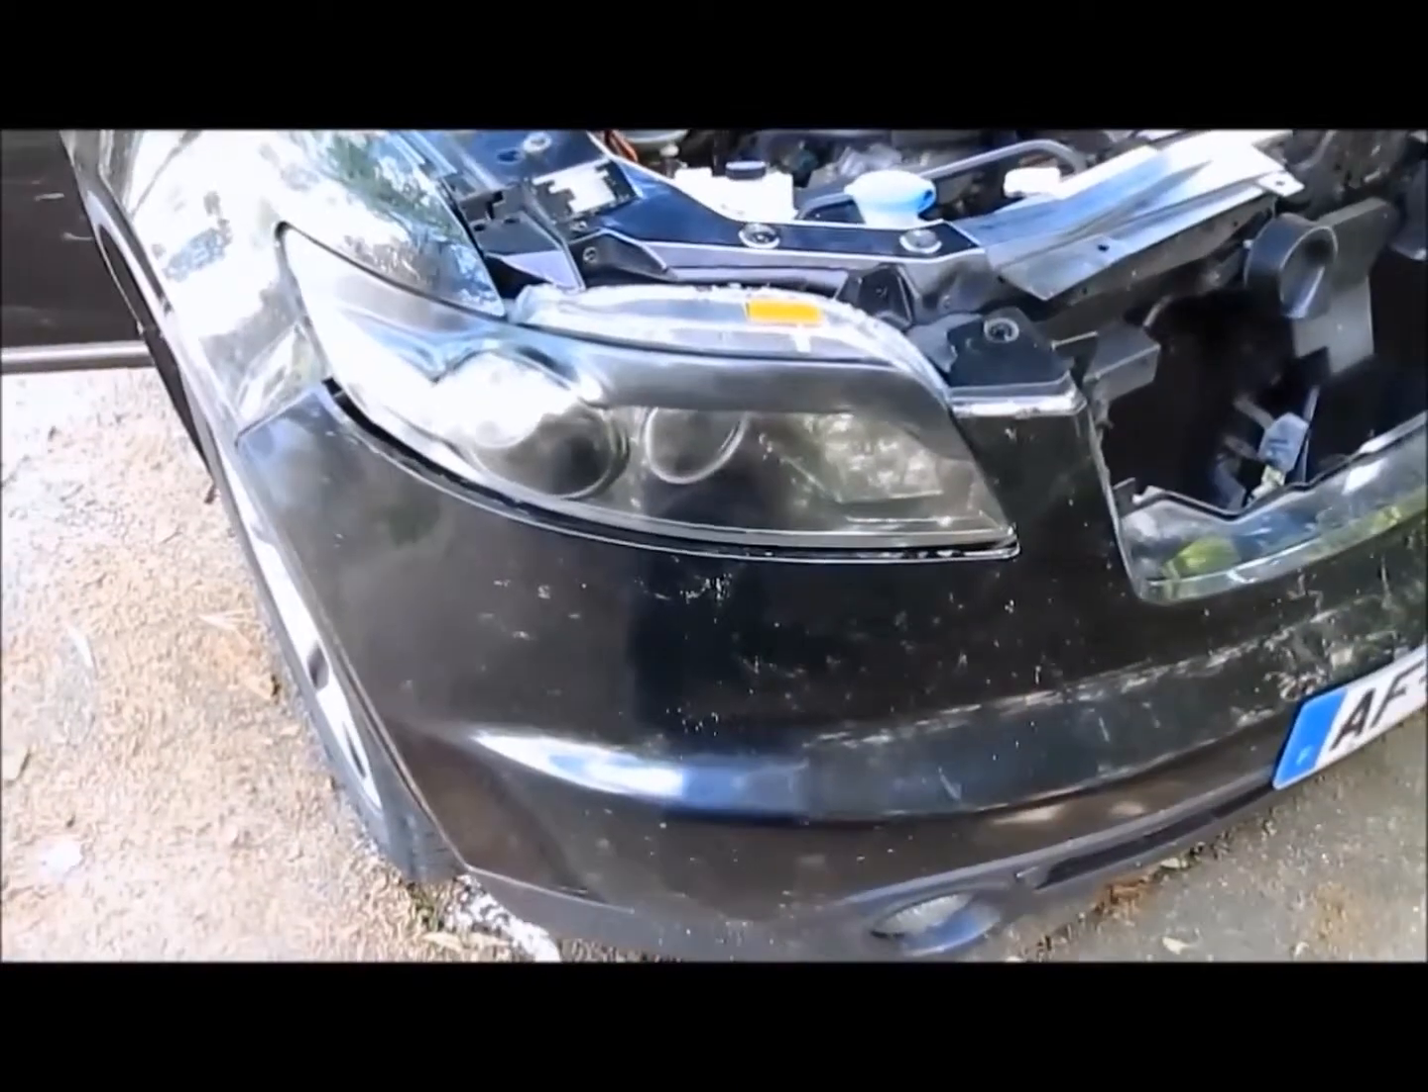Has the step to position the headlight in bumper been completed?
Yes.